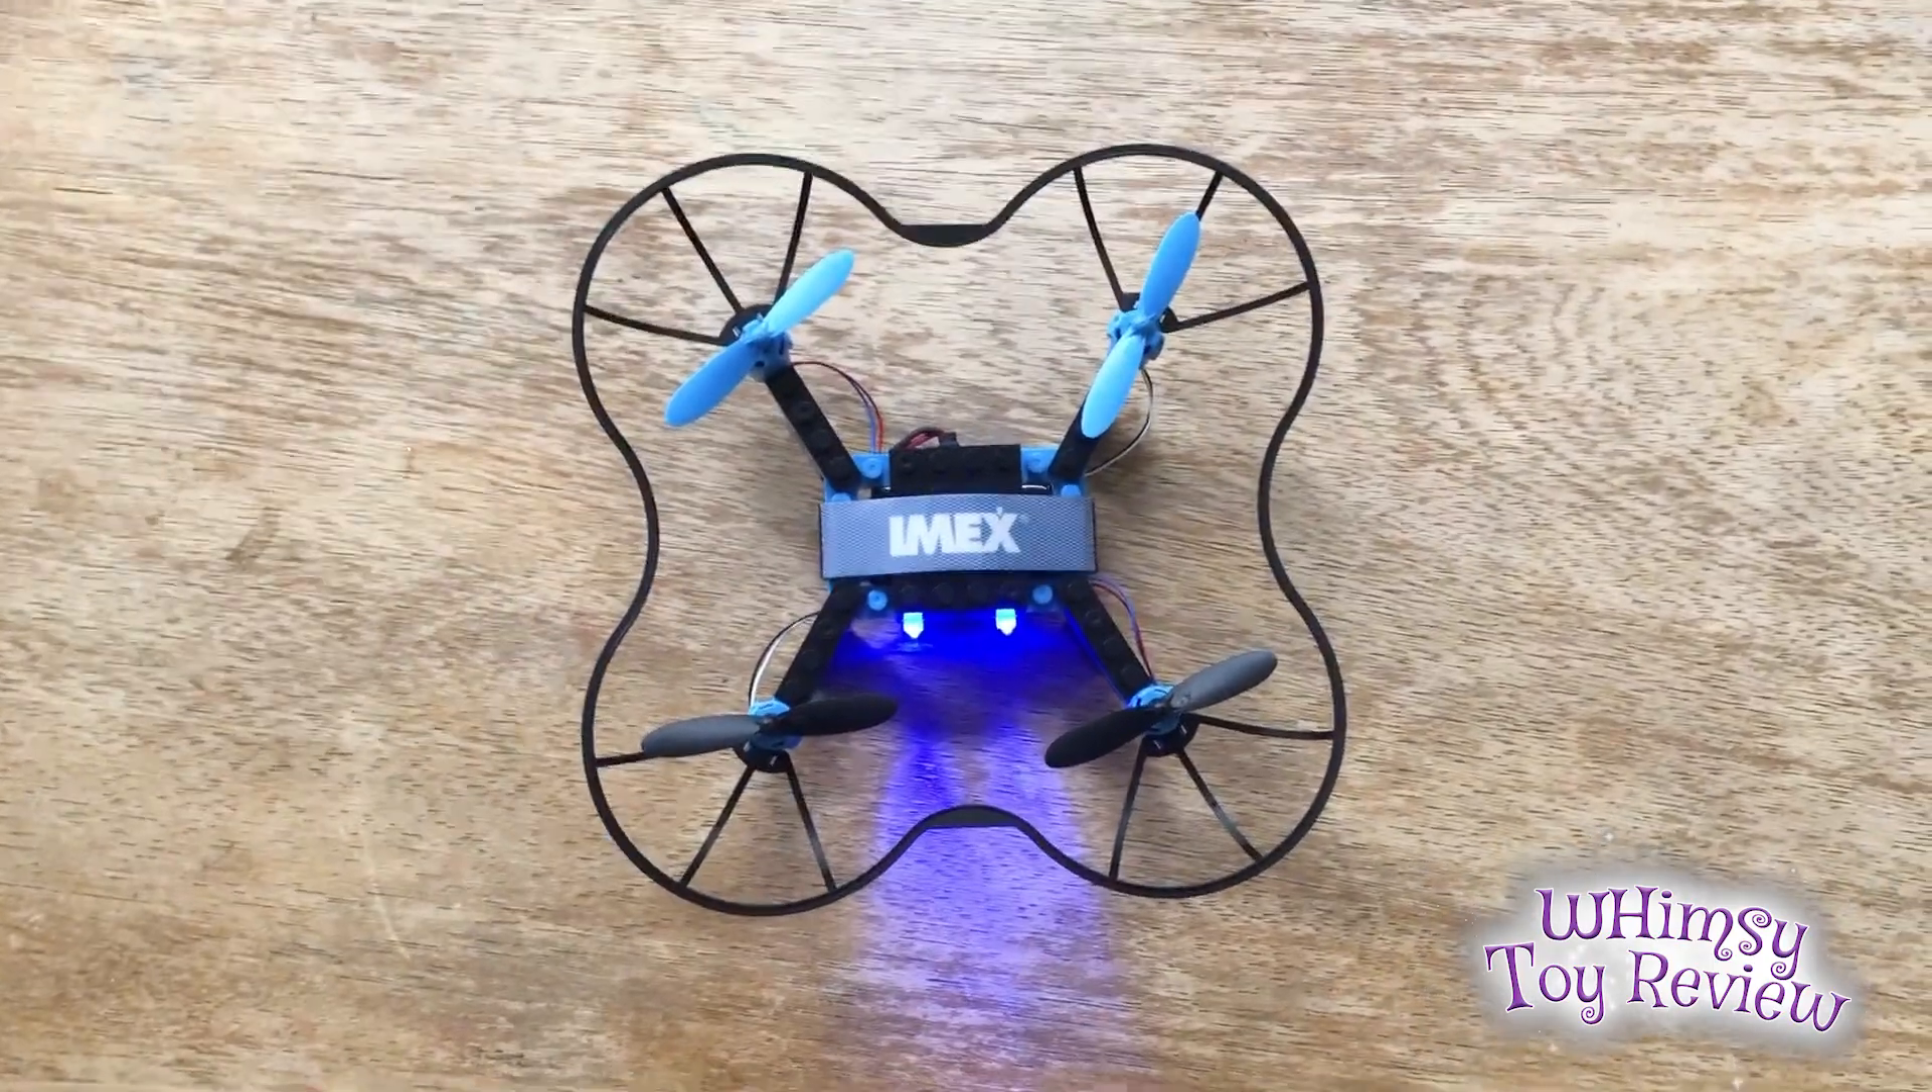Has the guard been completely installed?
Yes.